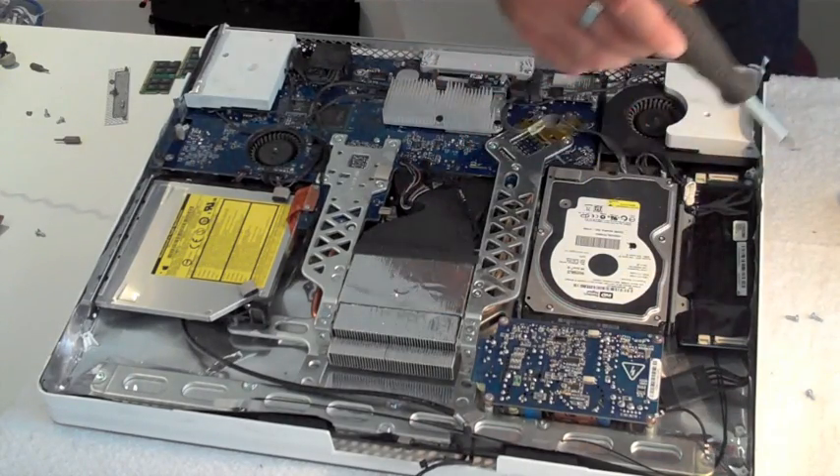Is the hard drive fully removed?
No.